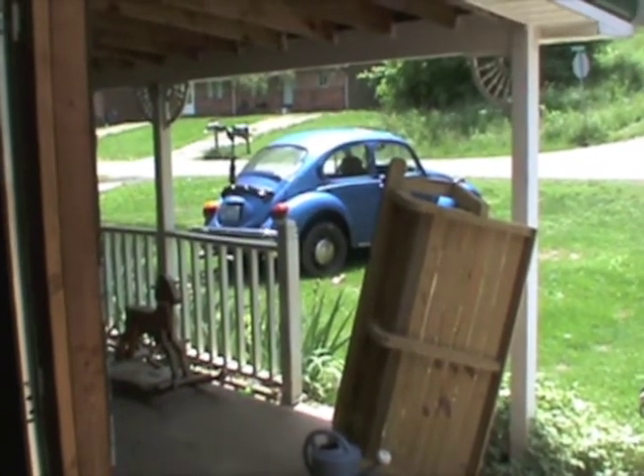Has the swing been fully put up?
No.